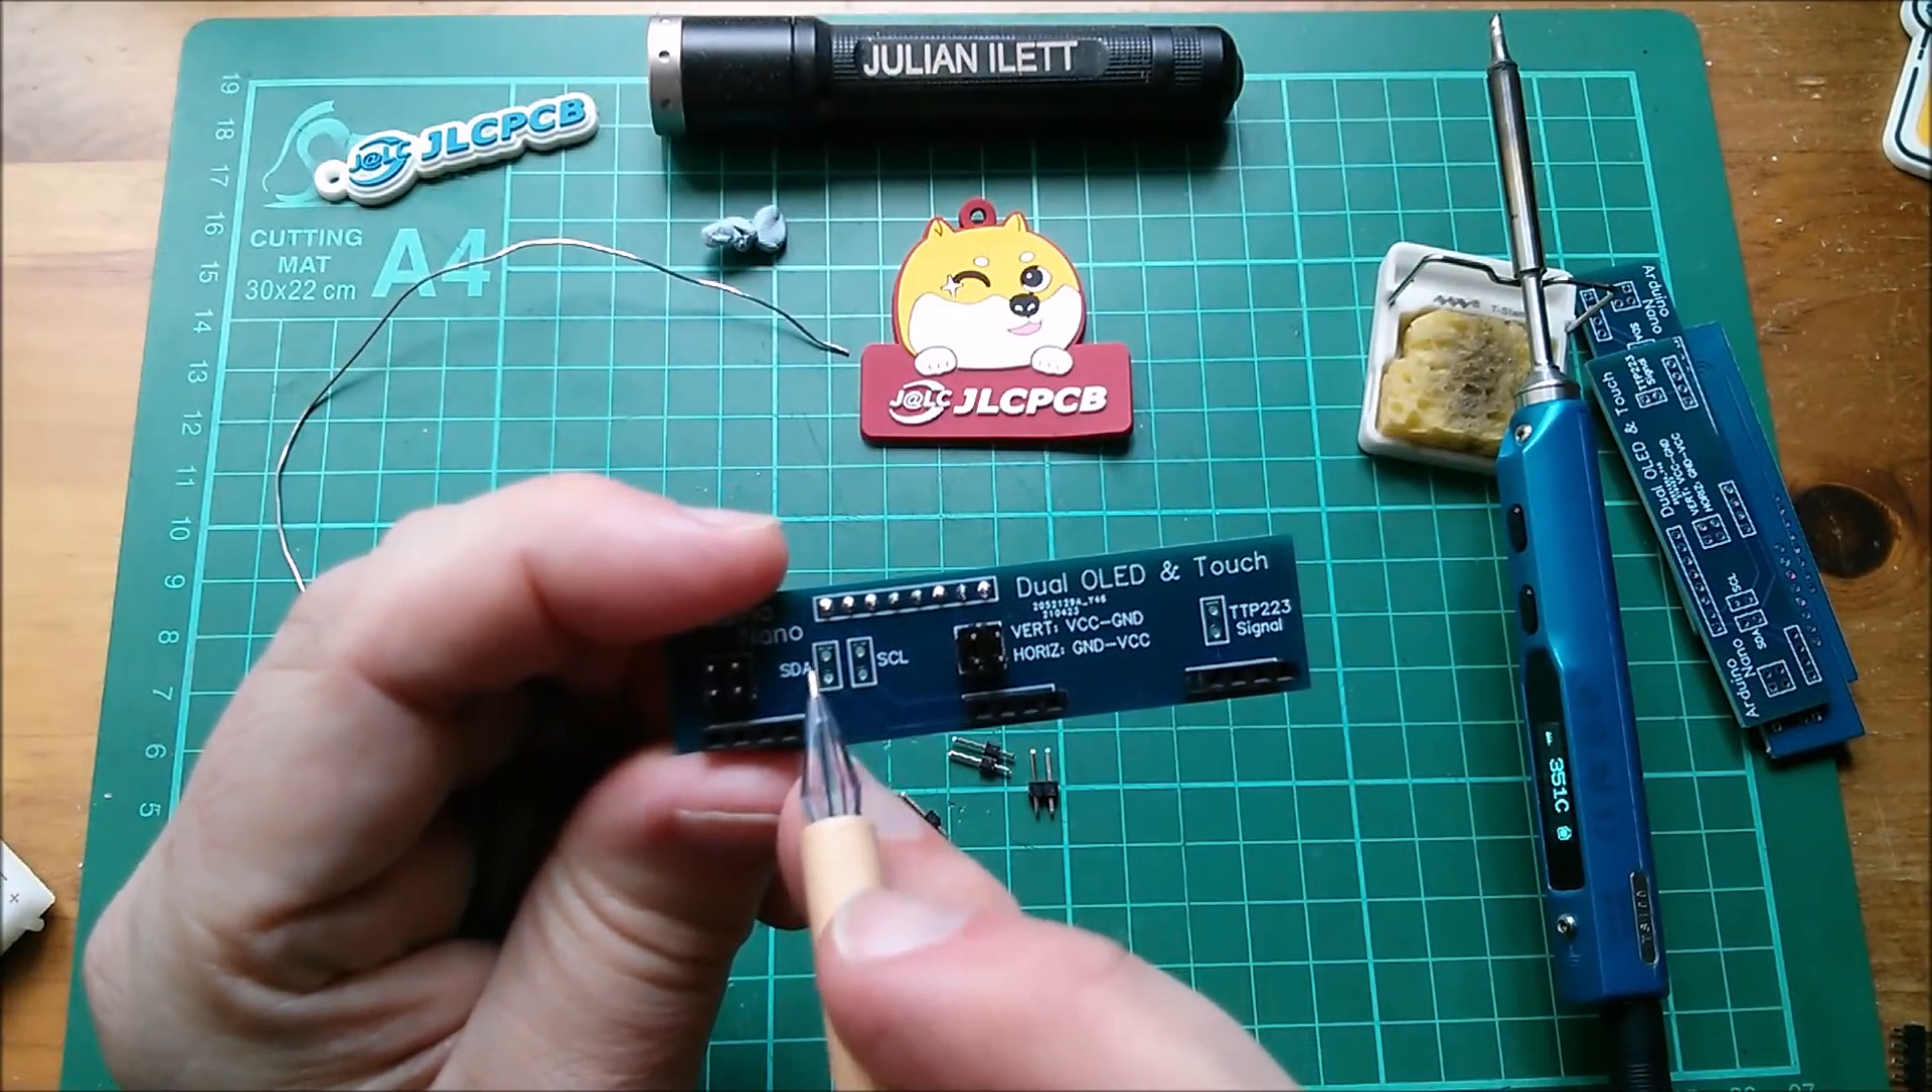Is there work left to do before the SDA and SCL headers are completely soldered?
Yes.